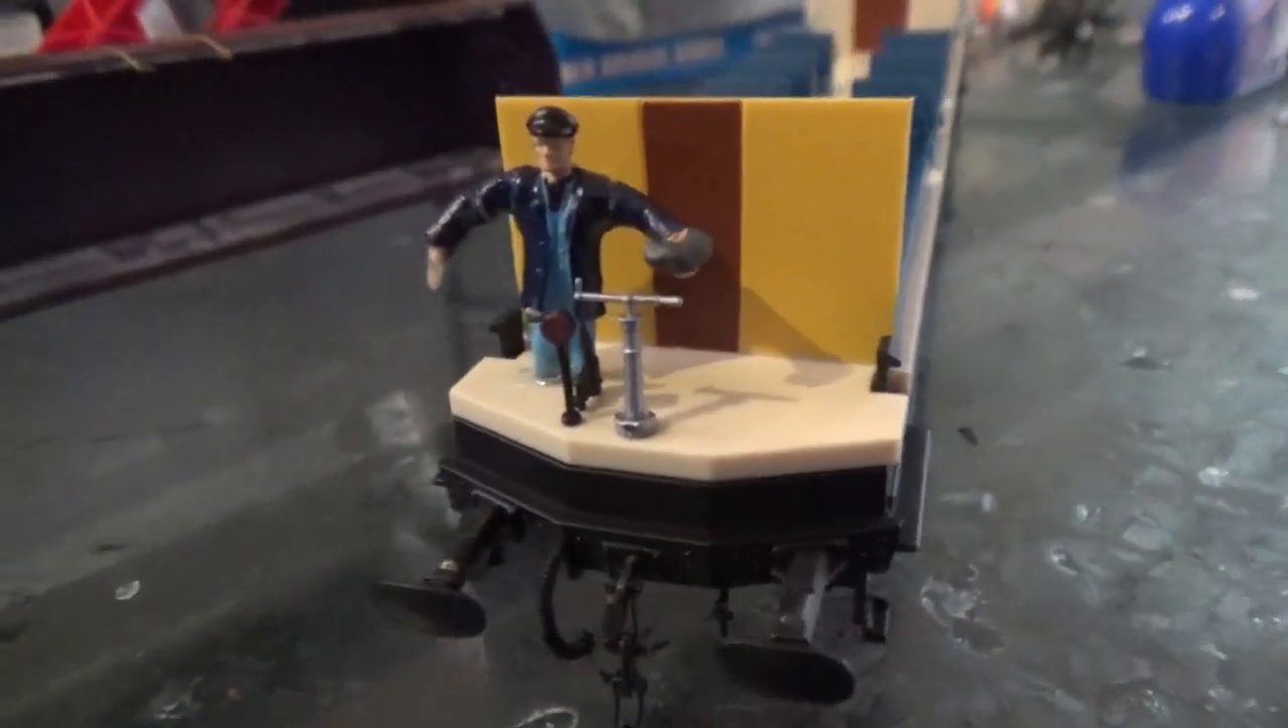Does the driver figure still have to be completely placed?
No.